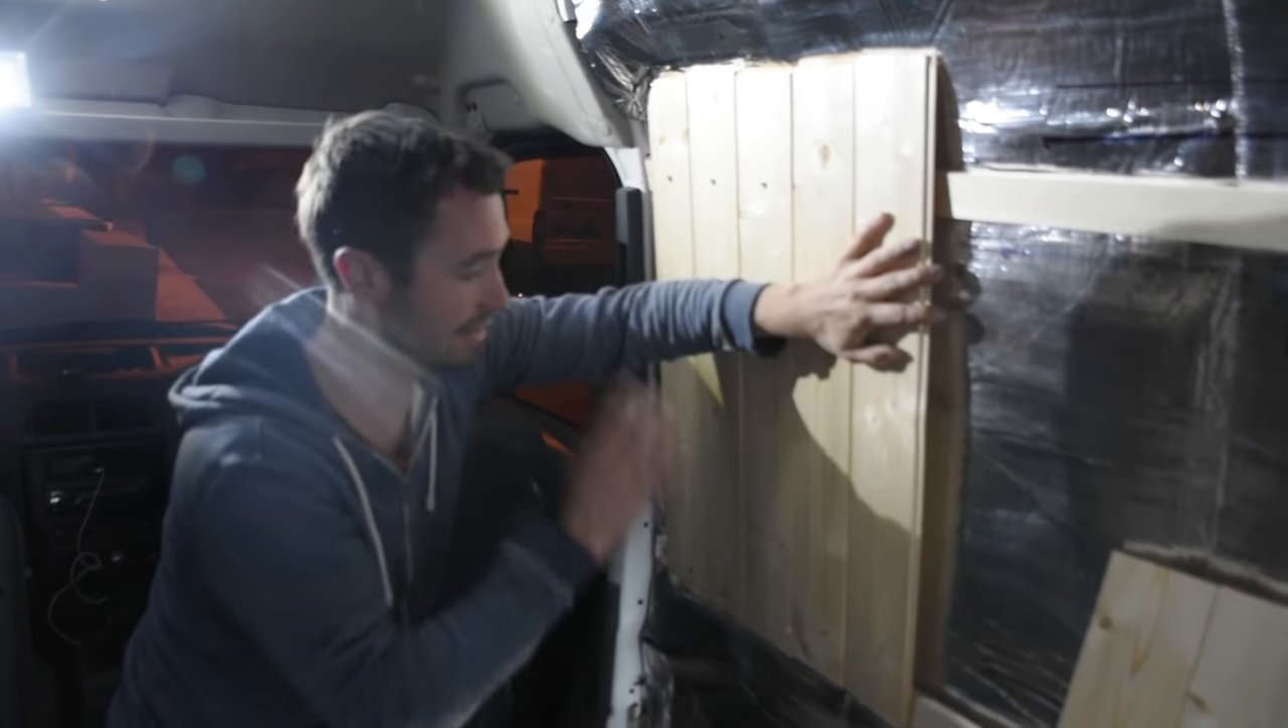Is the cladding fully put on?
No.